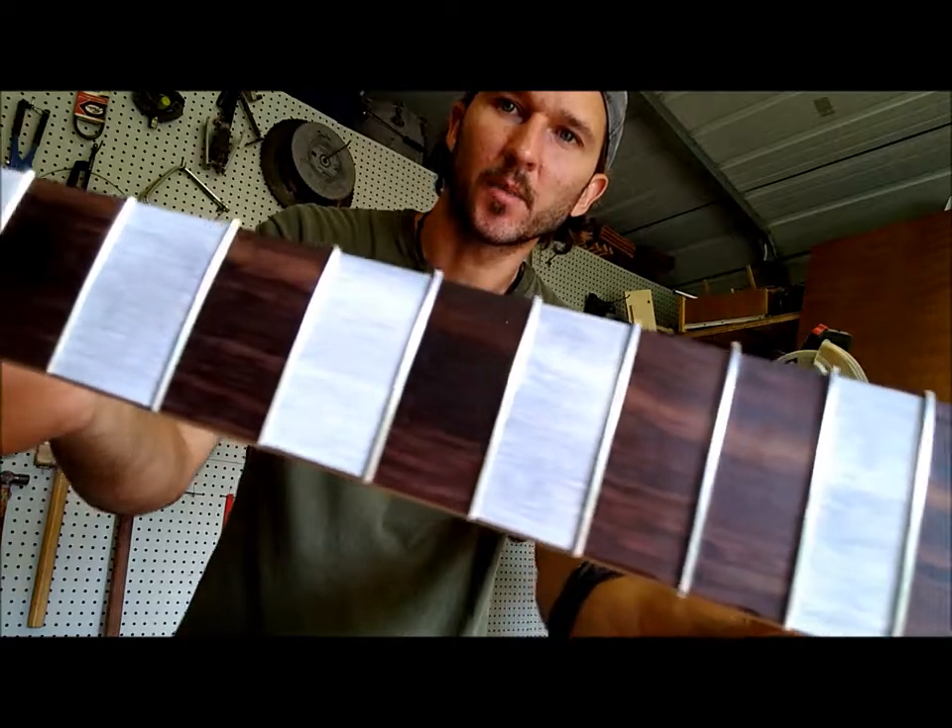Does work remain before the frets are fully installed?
No.